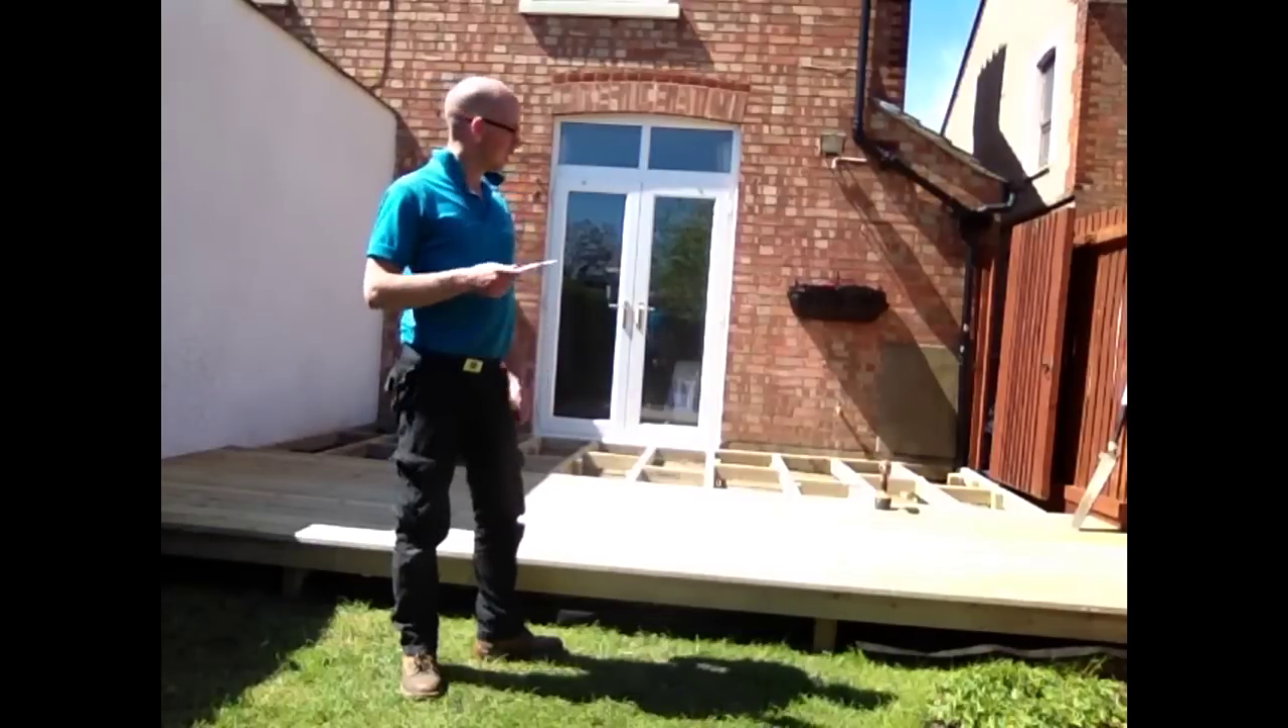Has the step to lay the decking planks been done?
No.